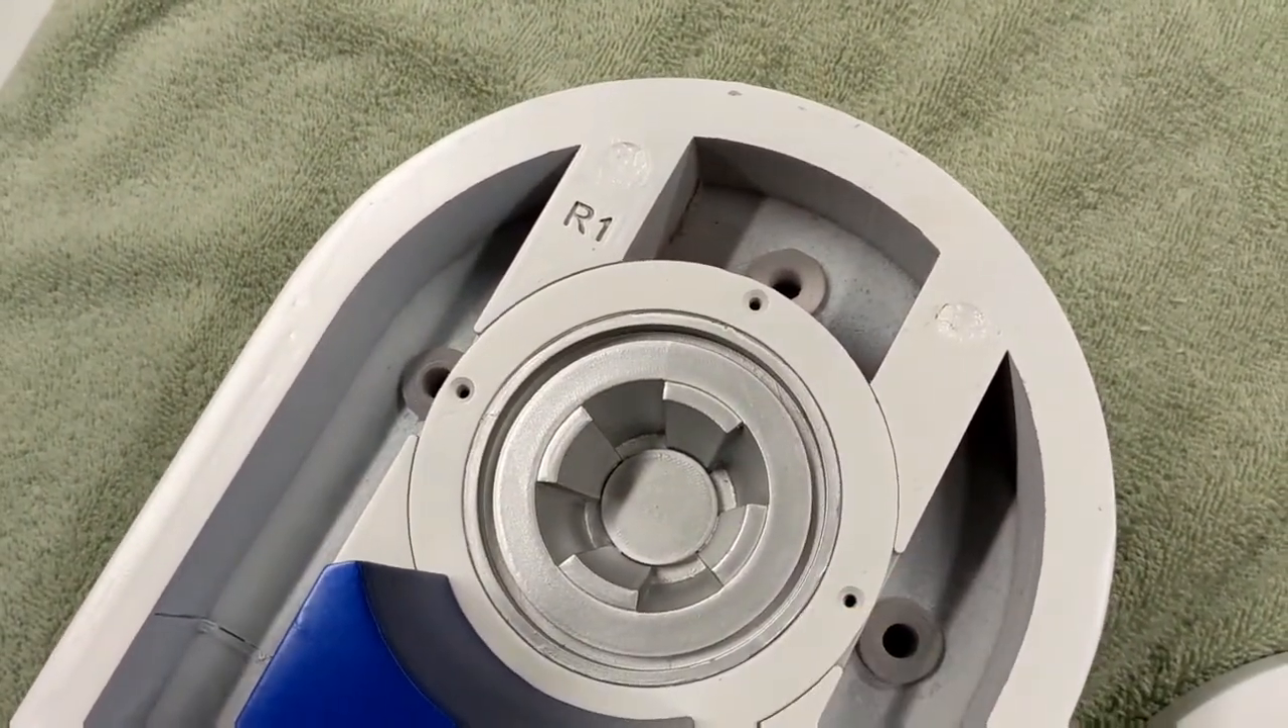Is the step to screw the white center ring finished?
No.